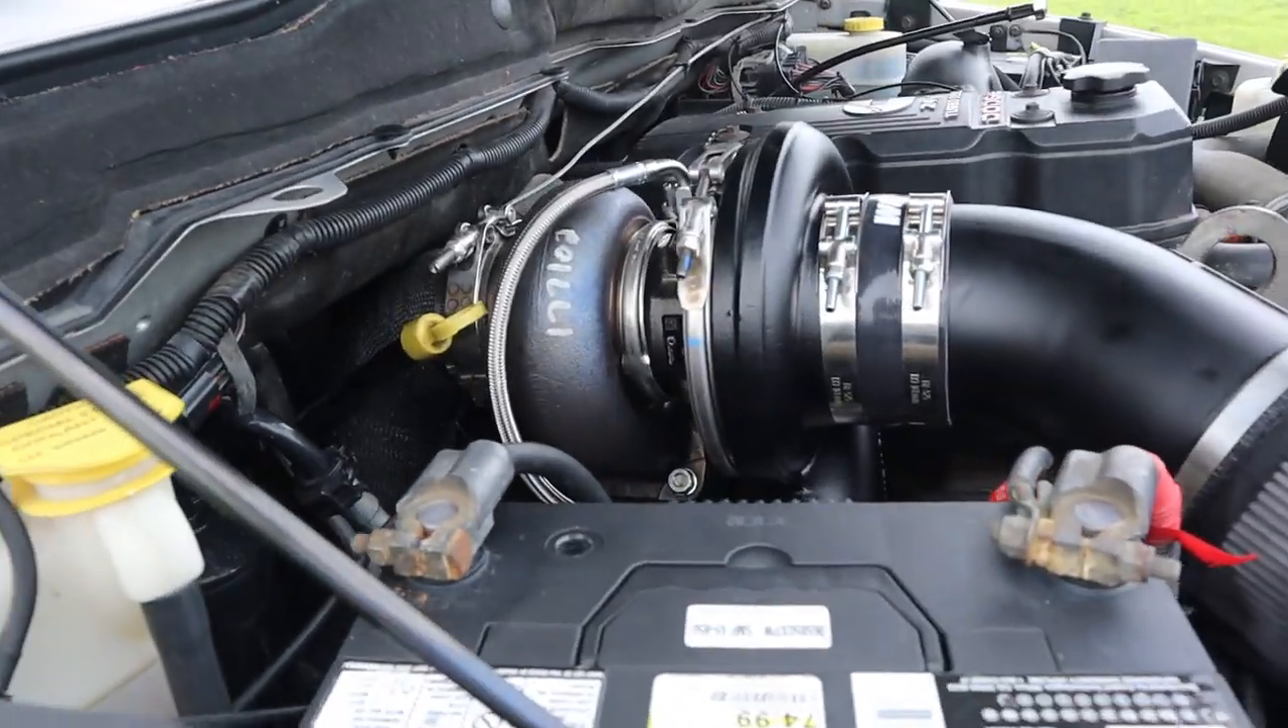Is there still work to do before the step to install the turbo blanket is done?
Yes.